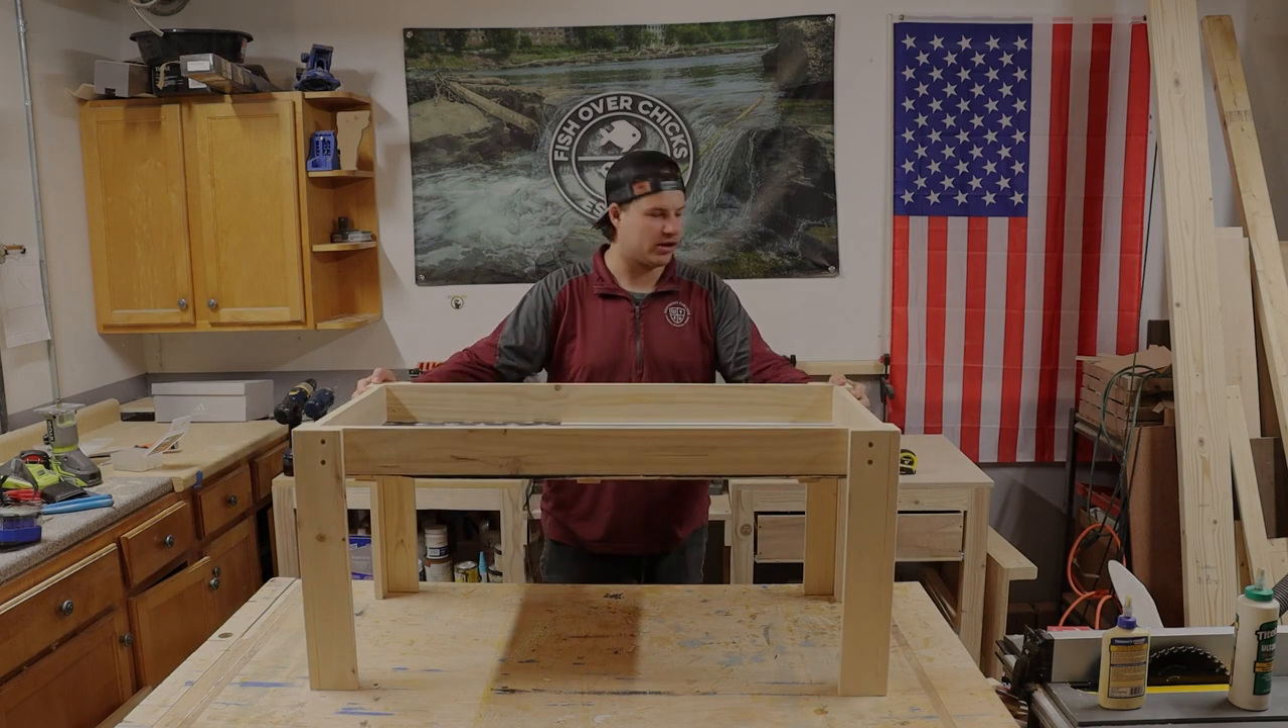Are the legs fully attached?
Yes.